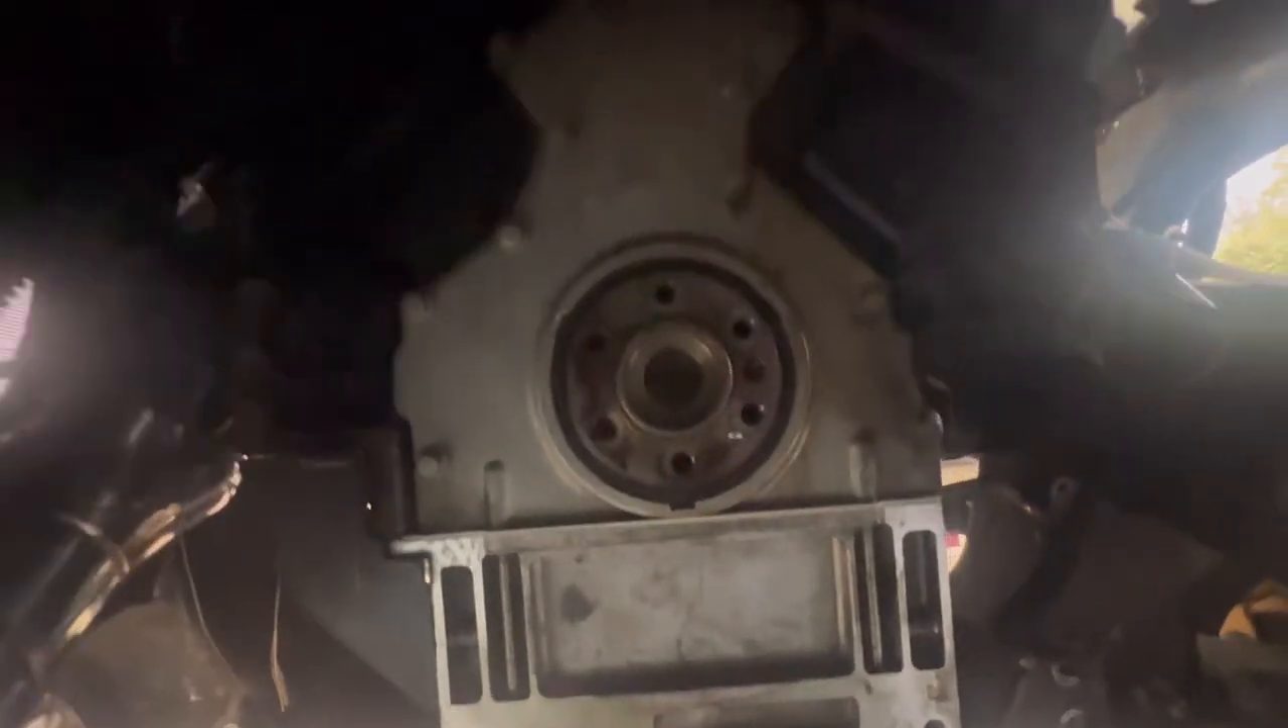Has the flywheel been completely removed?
Yes.